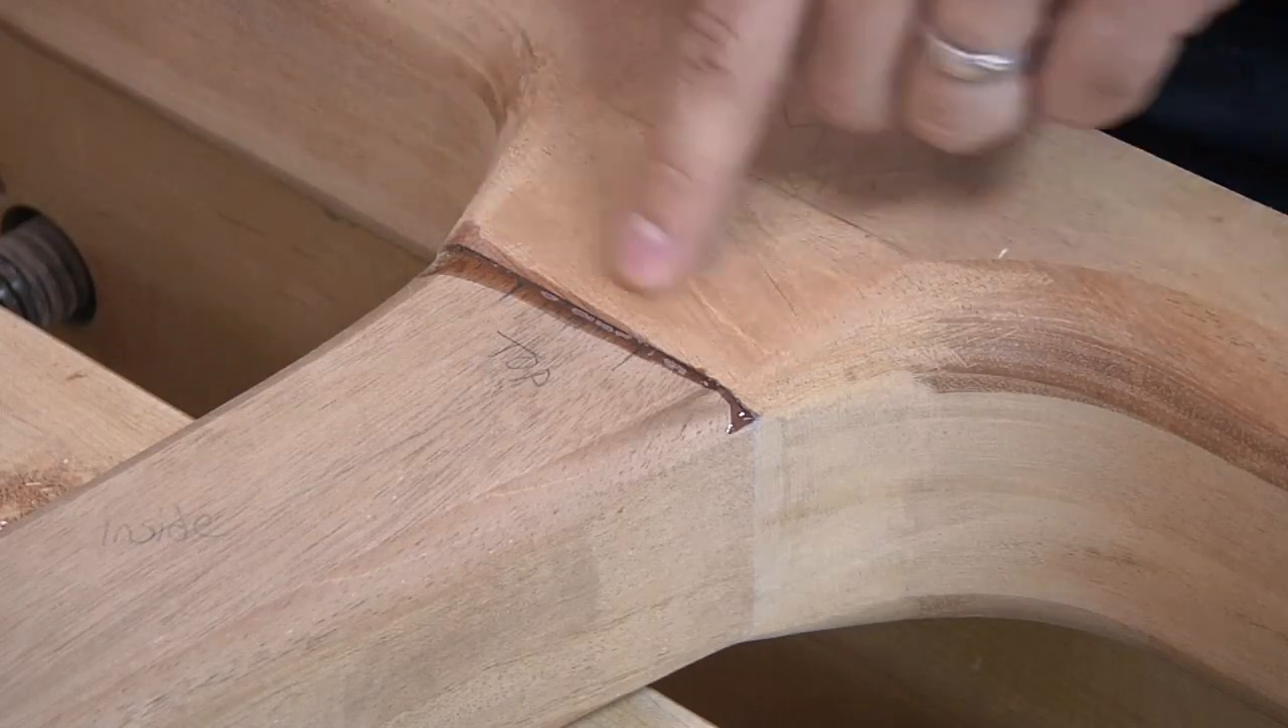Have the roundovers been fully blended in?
No.